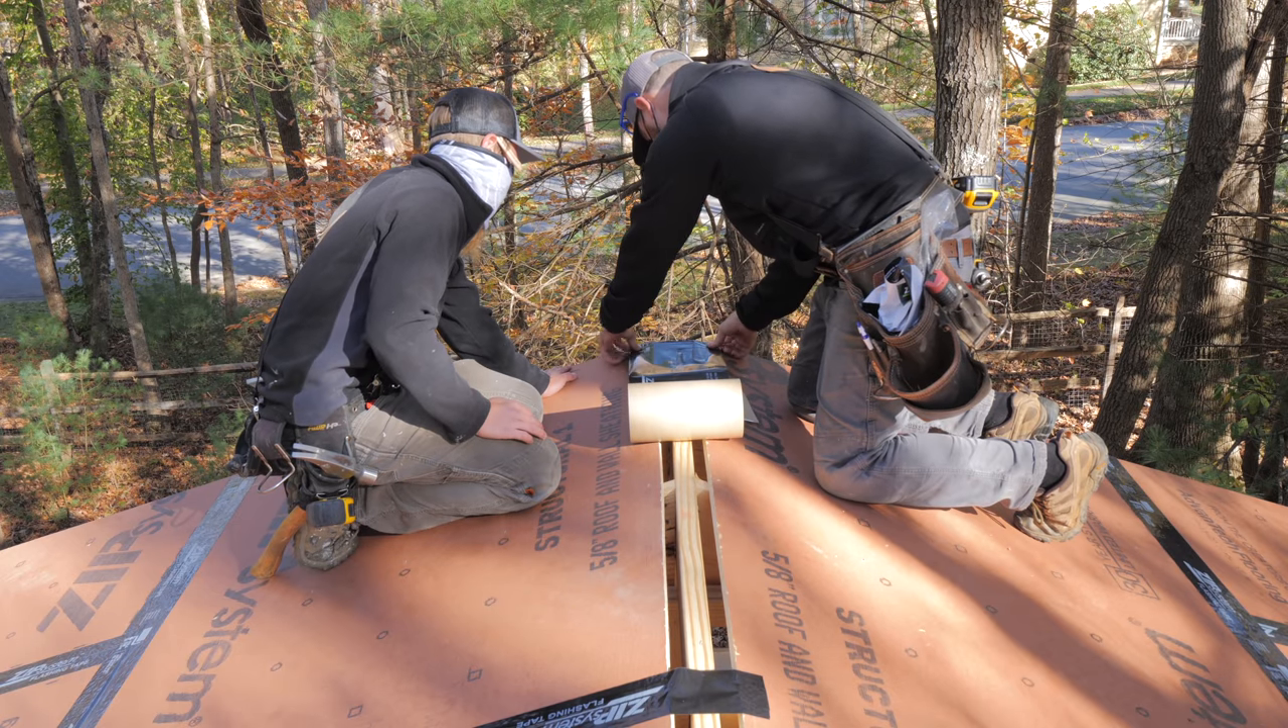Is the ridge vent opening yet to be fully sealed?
Yes.